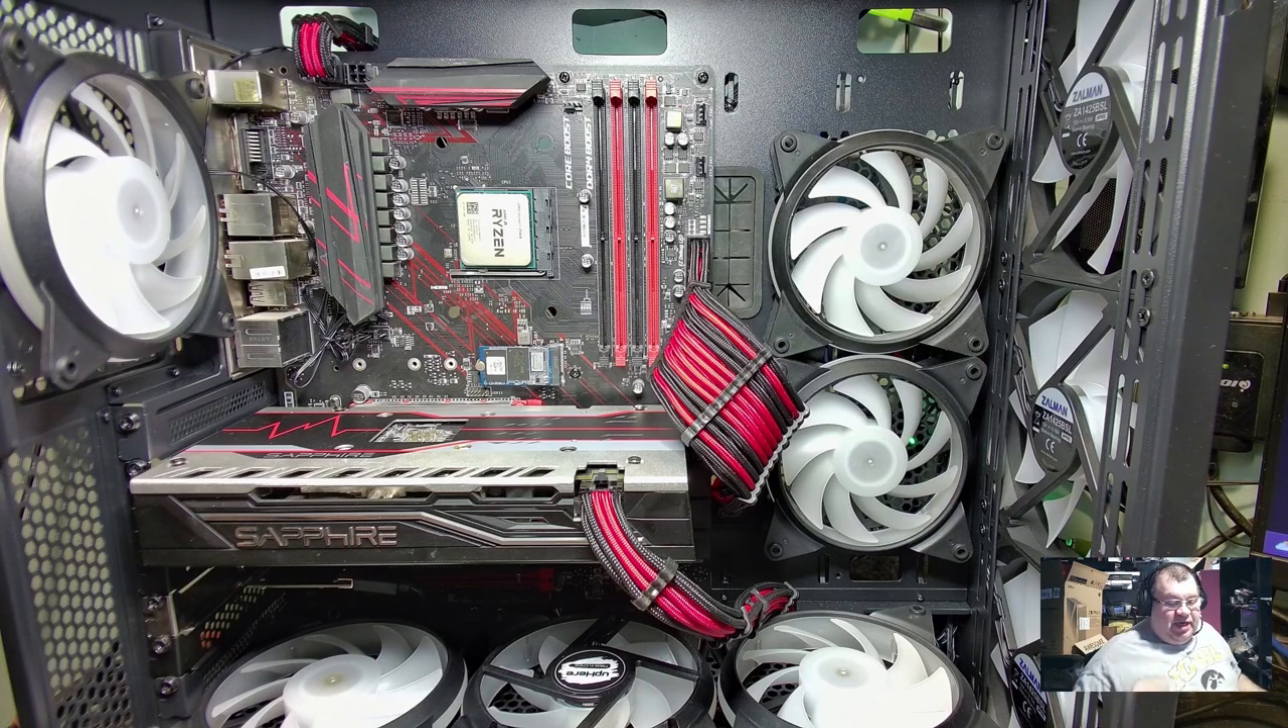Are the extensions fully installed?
Yes.